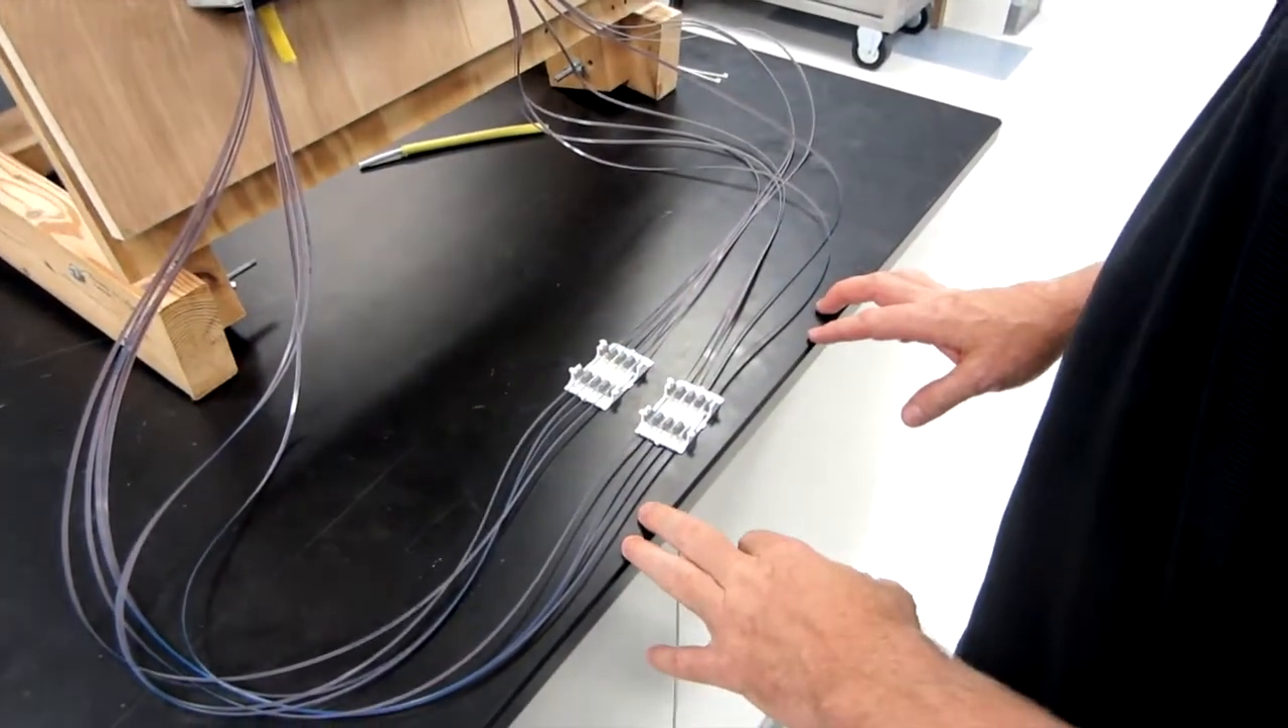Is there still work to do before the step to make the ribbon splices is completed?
No.